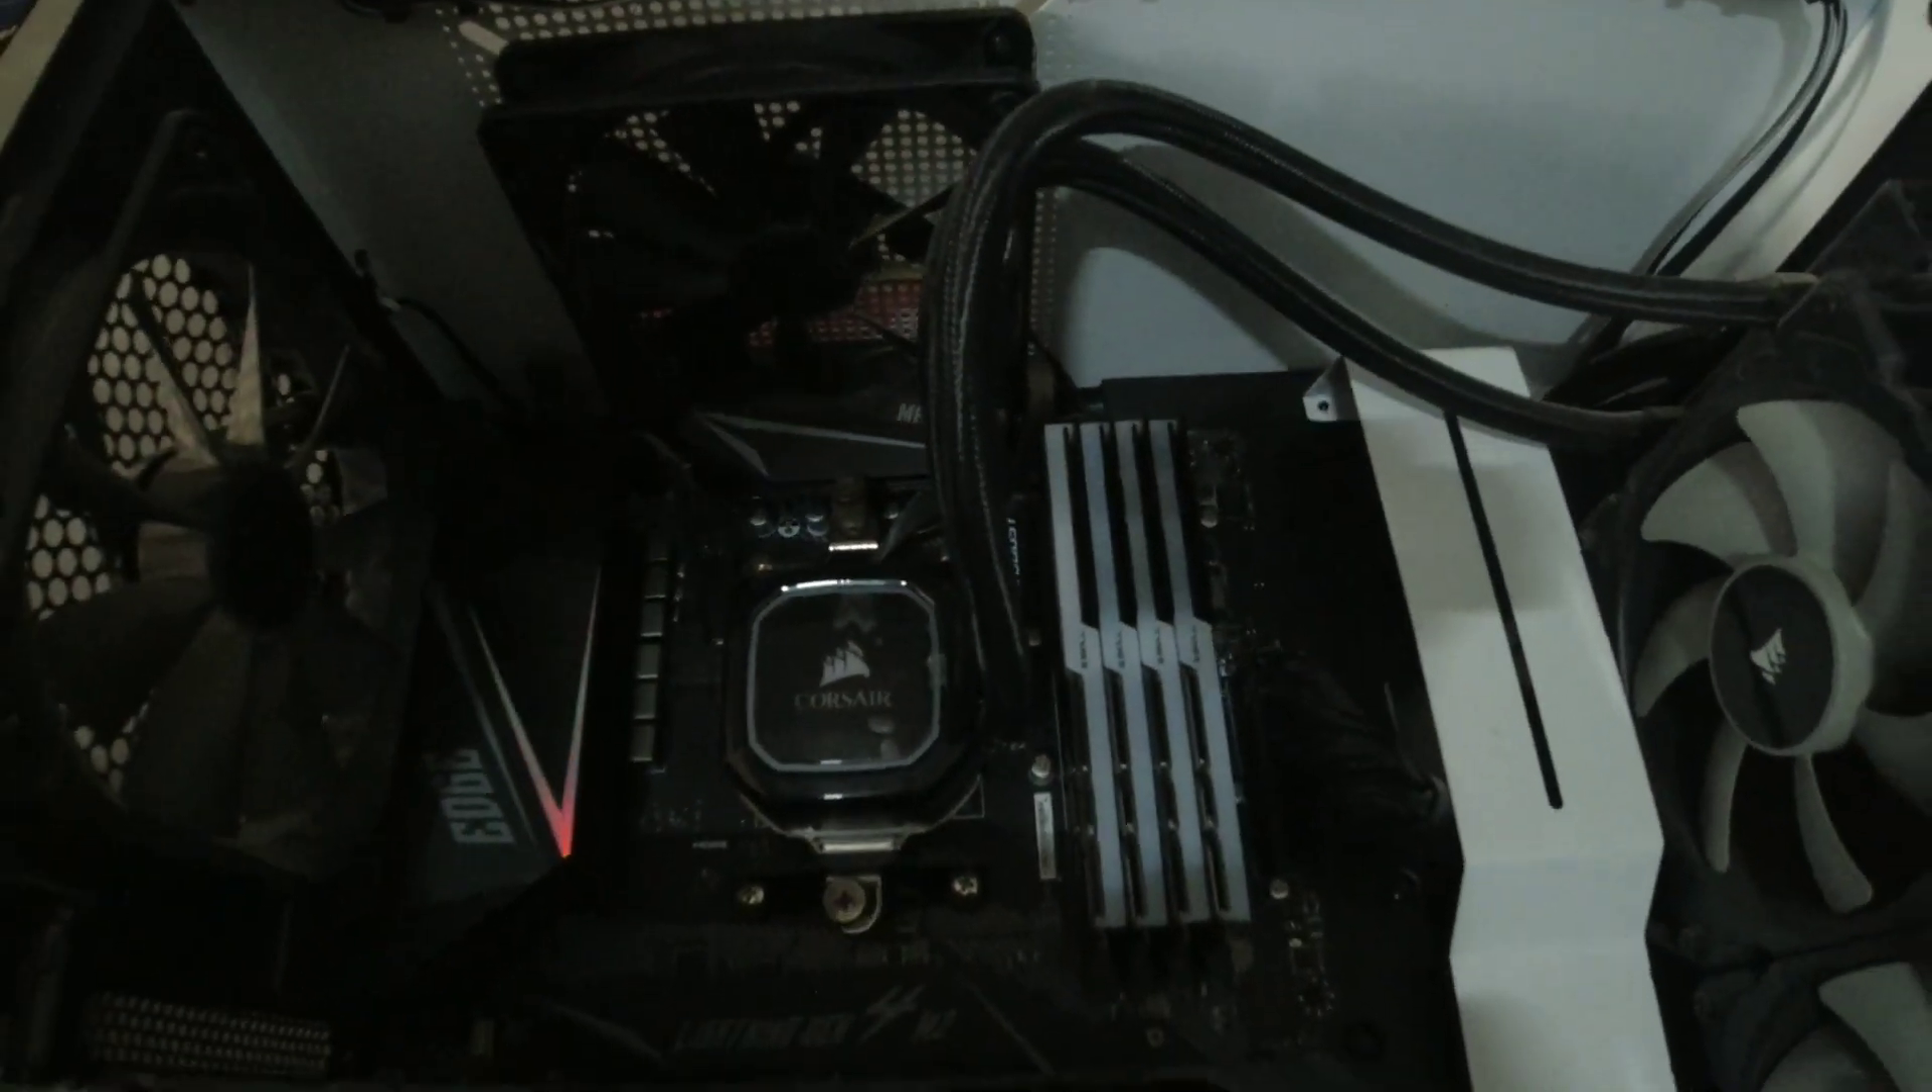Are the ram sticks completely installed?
Yes.